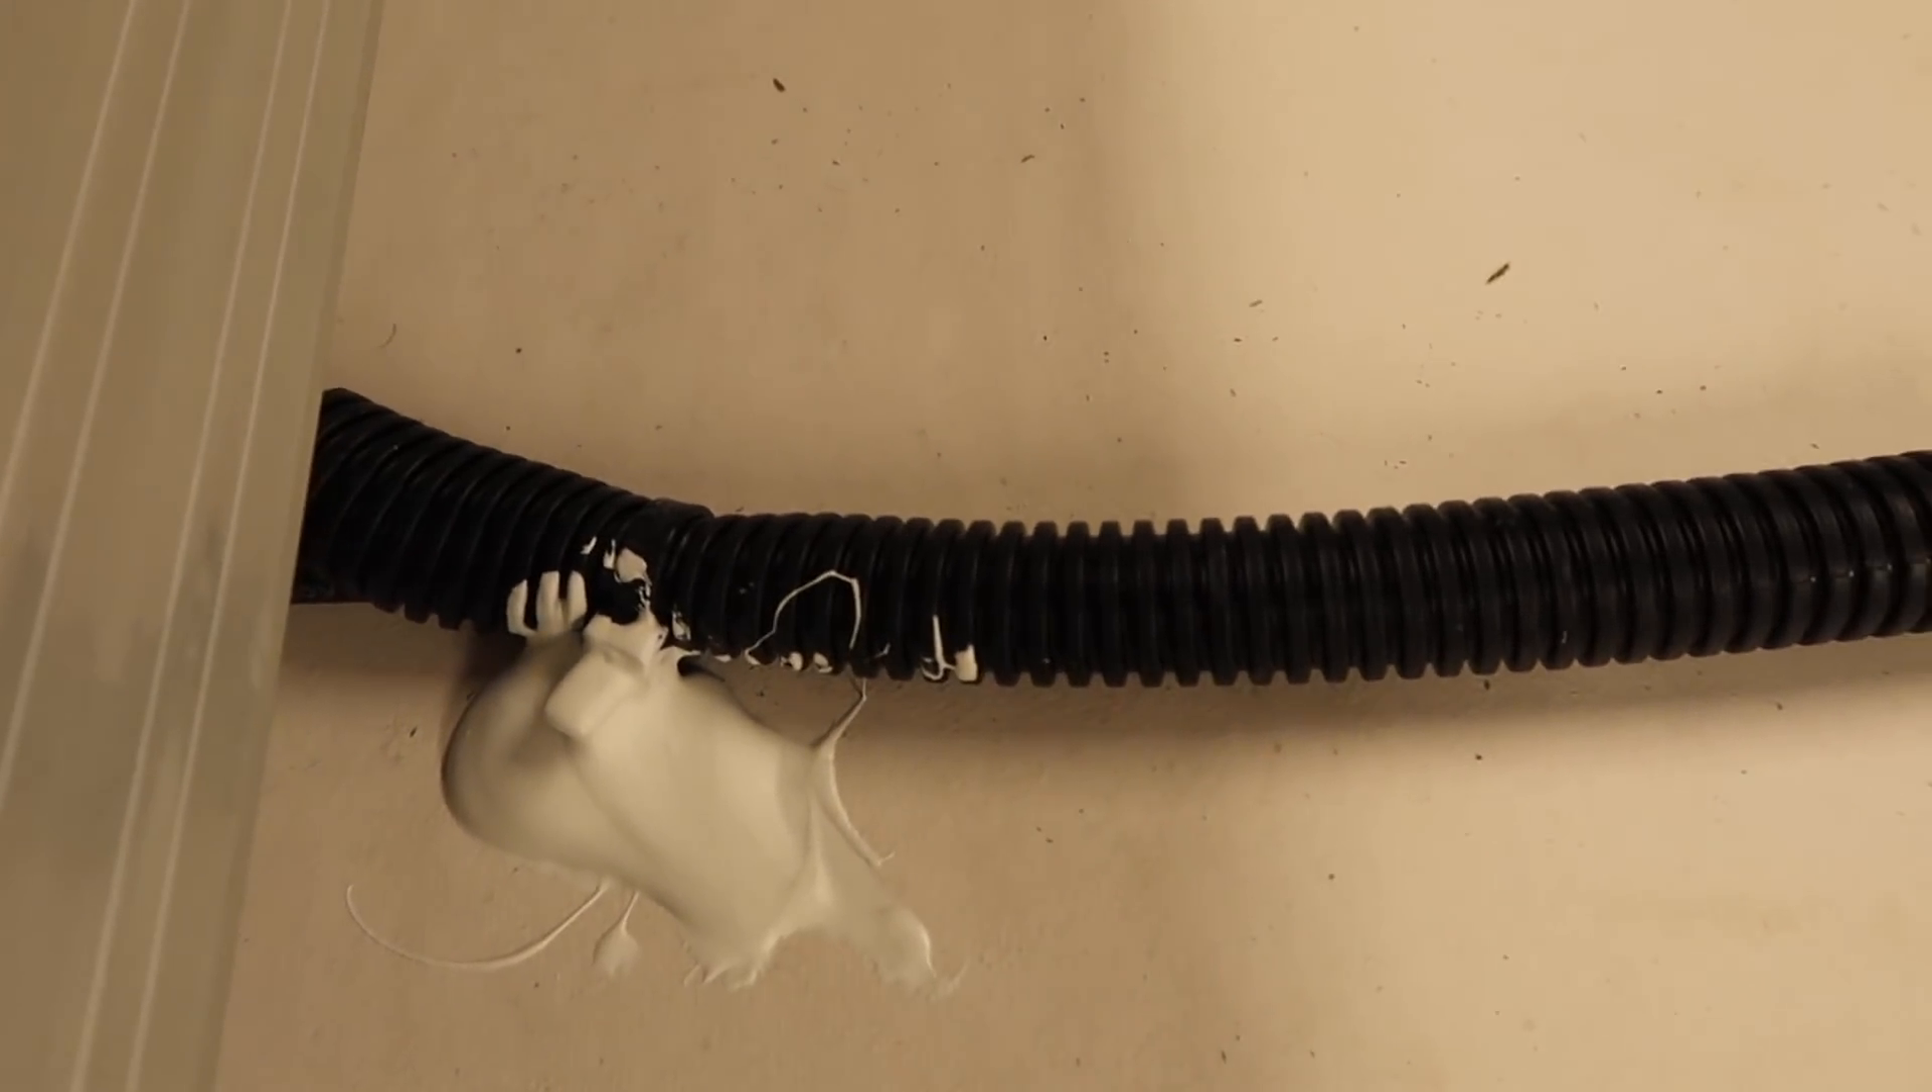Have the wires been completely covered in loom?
Yes.